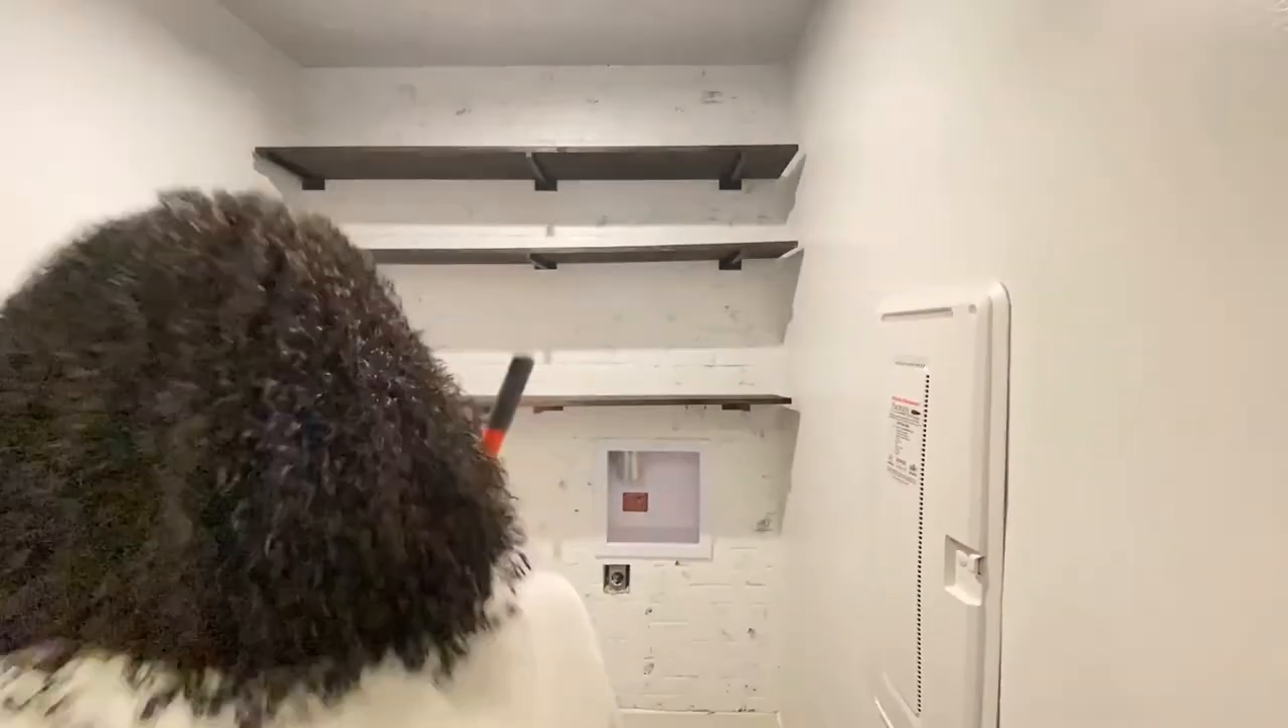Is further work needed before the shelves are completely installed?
No.